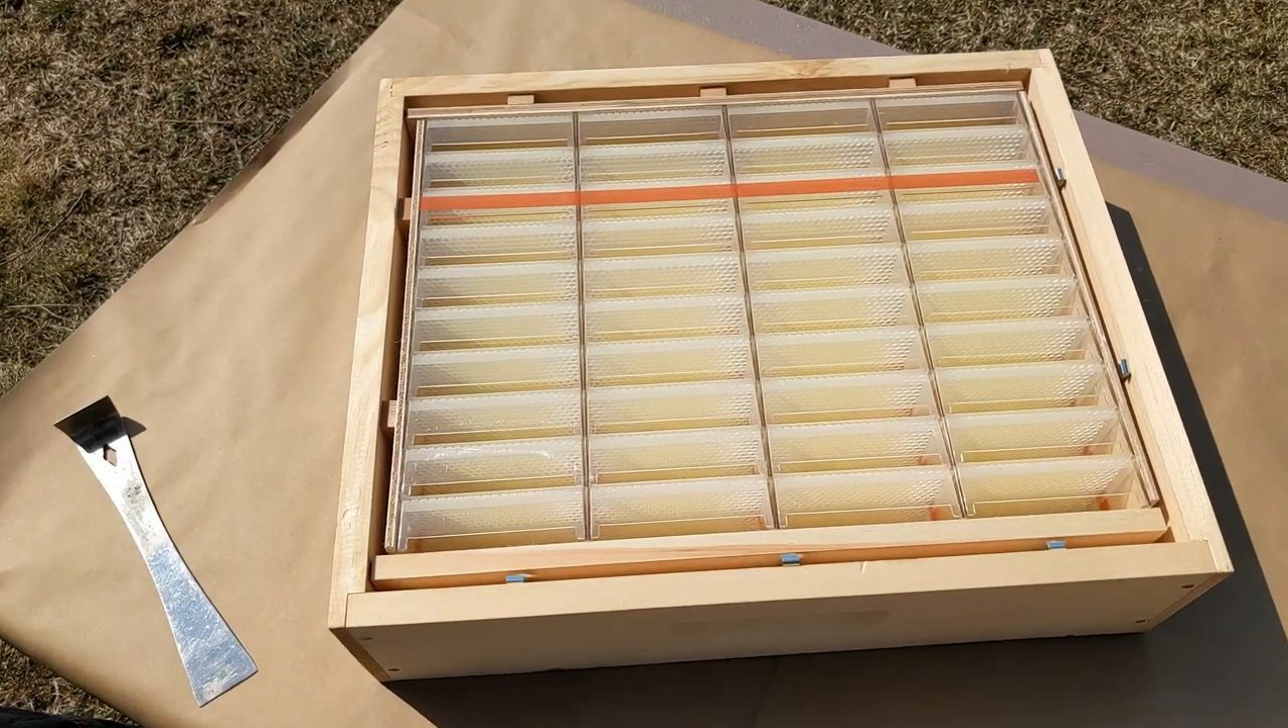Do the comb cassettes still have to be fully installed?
No.